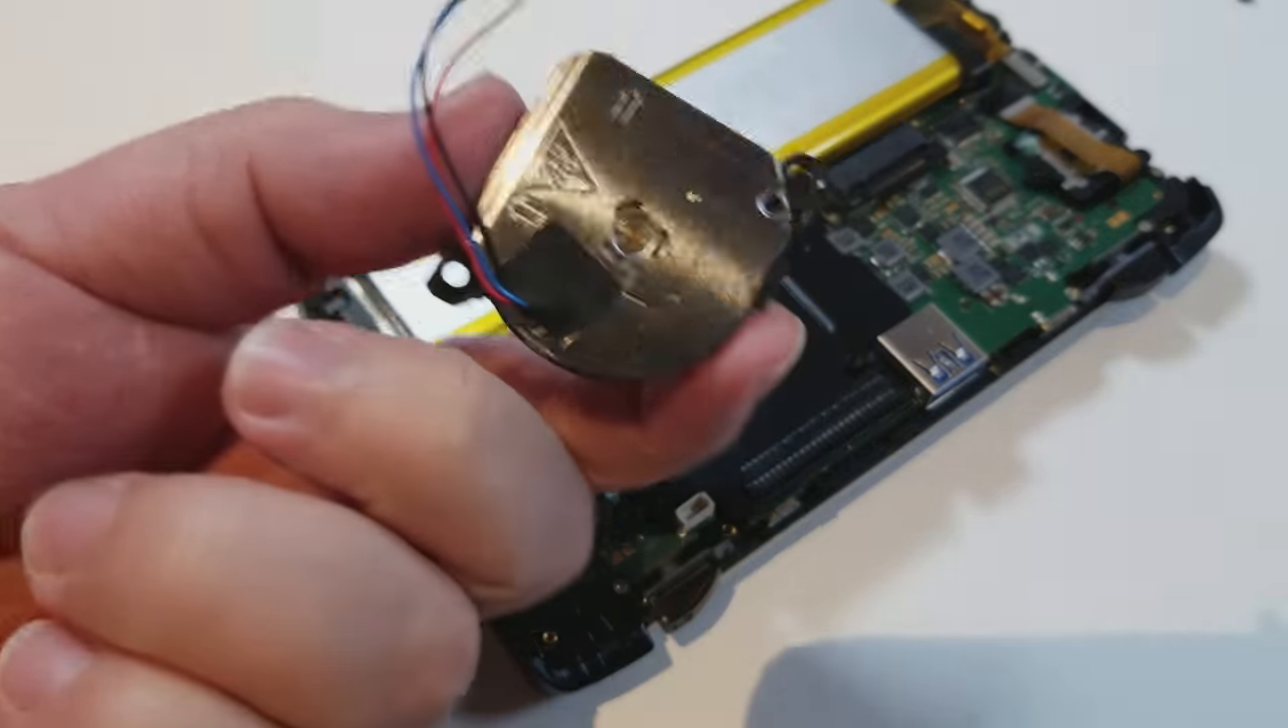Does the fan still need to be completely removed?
No.